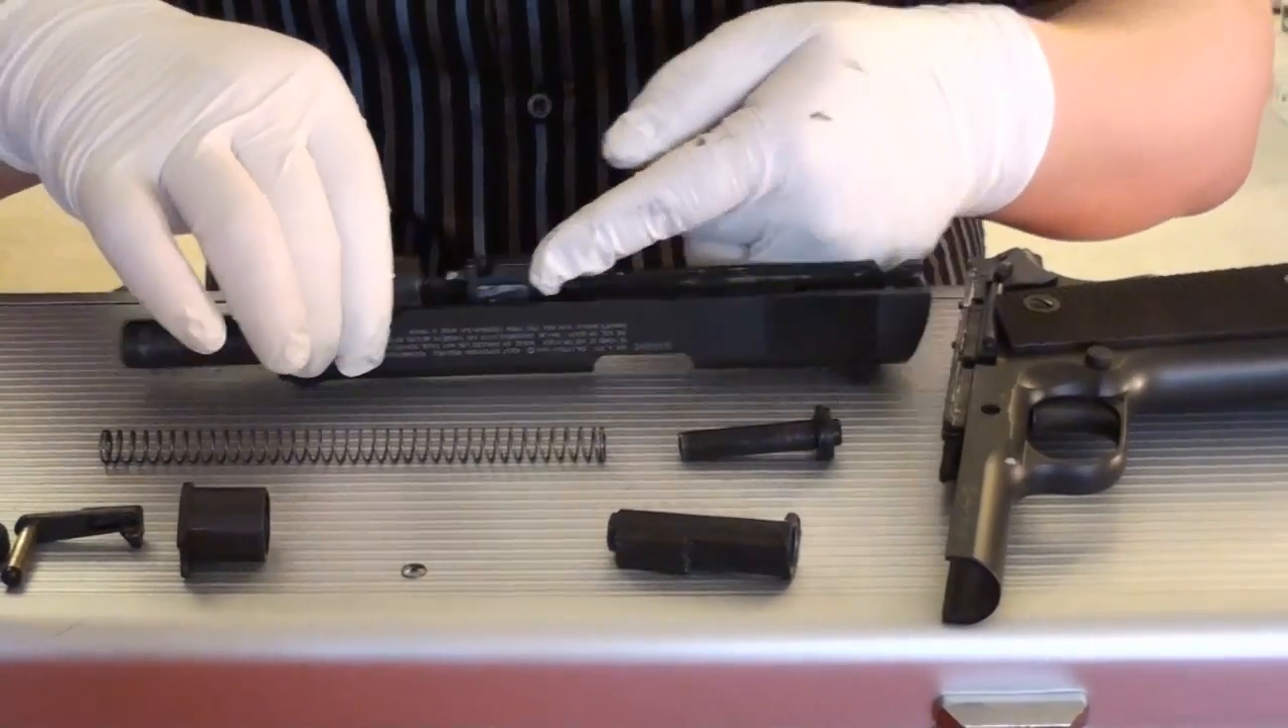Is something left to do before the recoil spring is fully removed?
No.